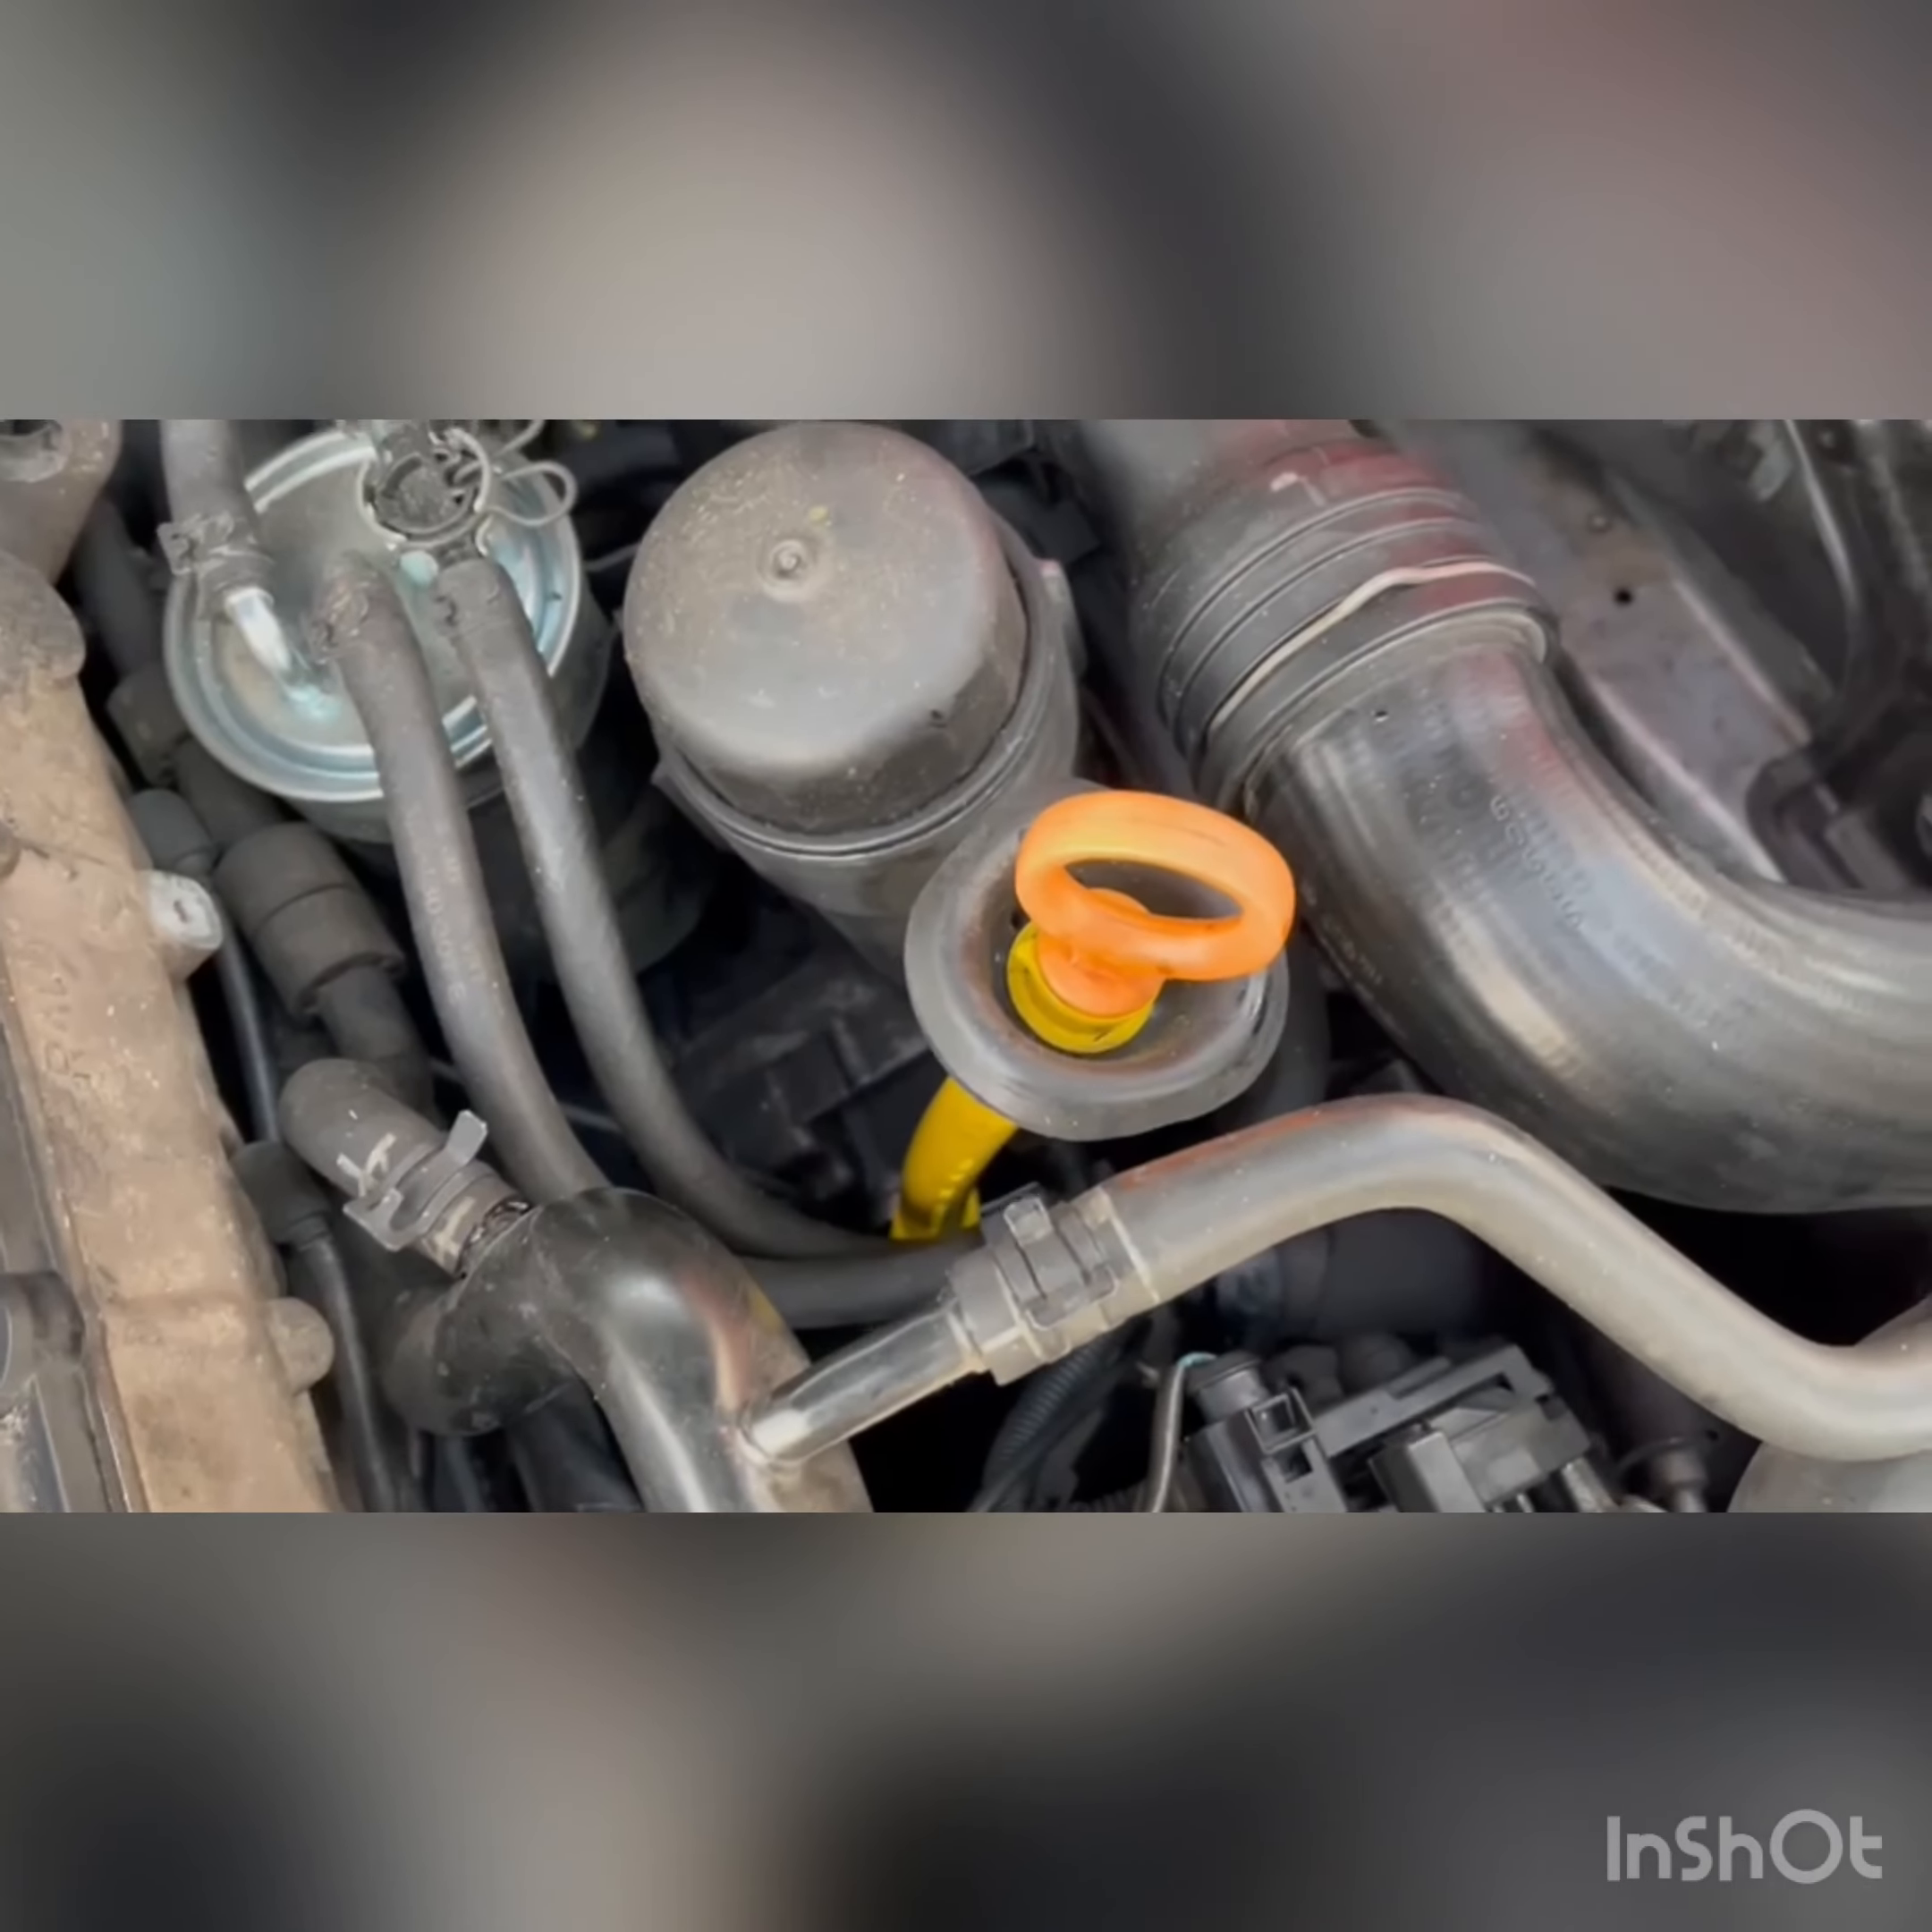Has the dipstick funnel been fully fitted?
Yes.